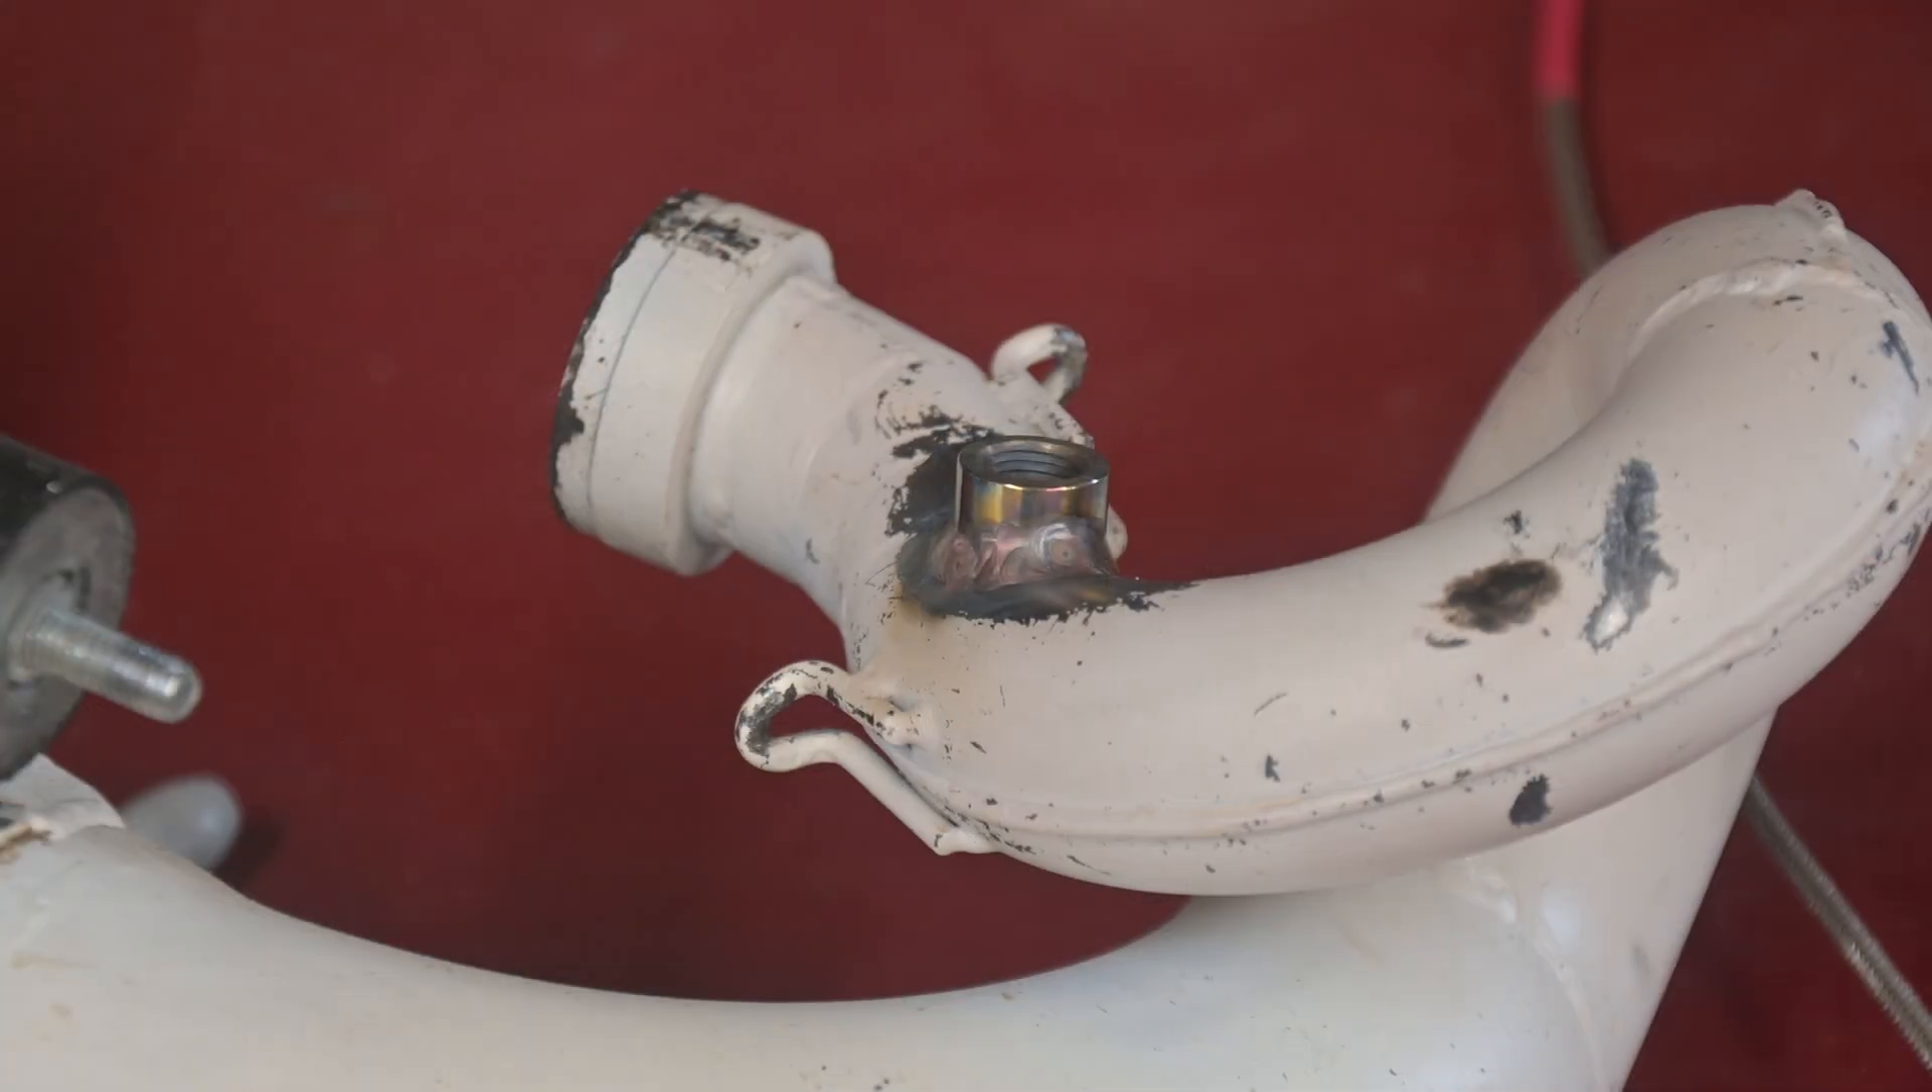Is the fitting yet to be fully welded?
No.